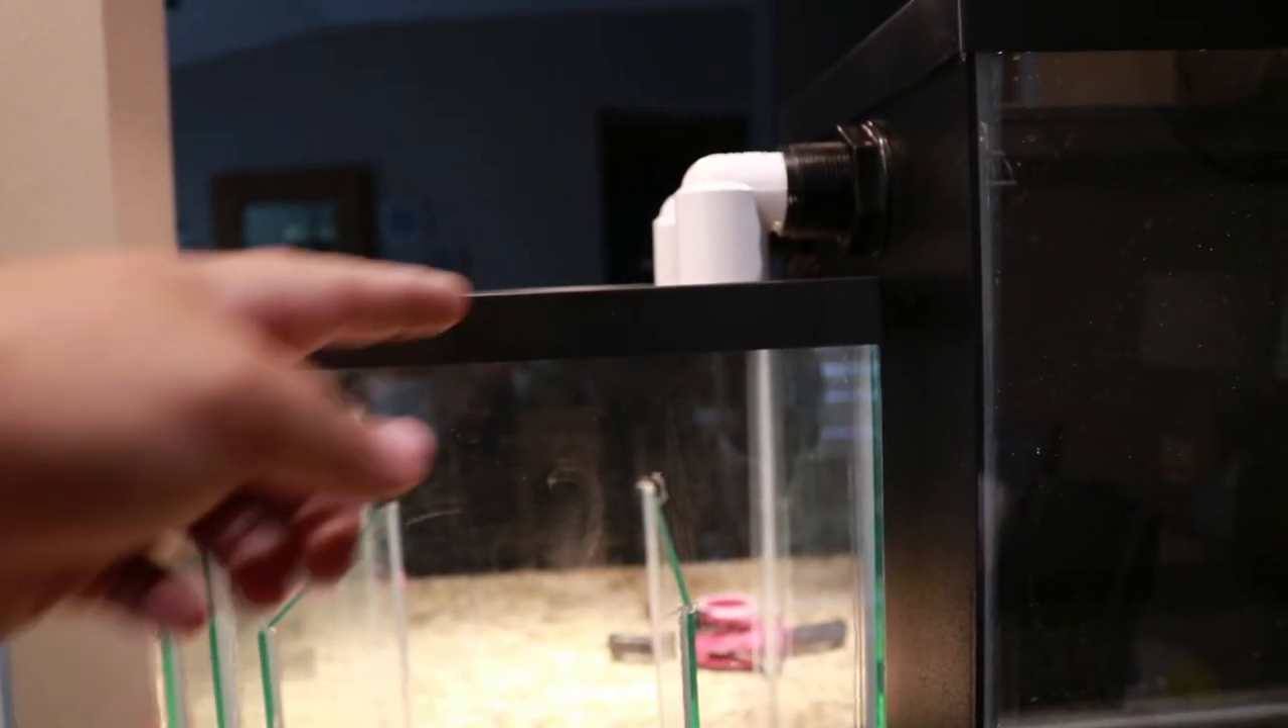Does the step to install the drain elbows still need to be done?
No.